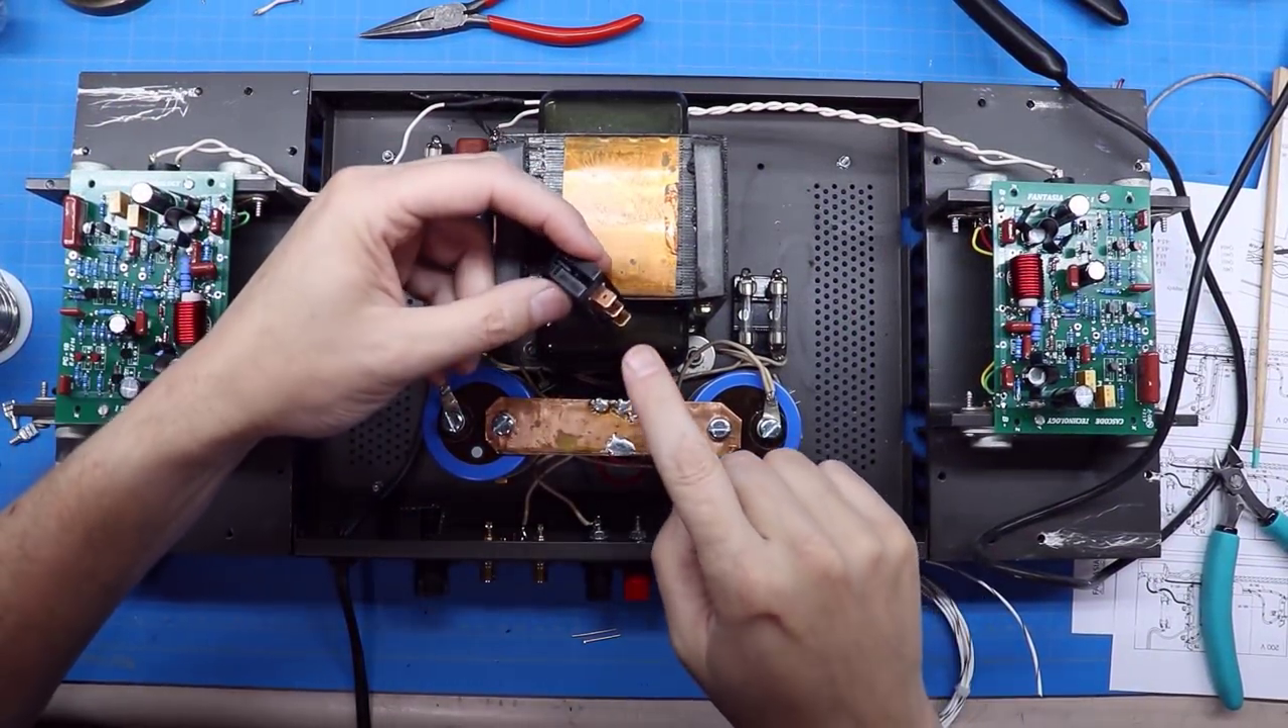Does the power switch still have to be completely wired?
Yes.